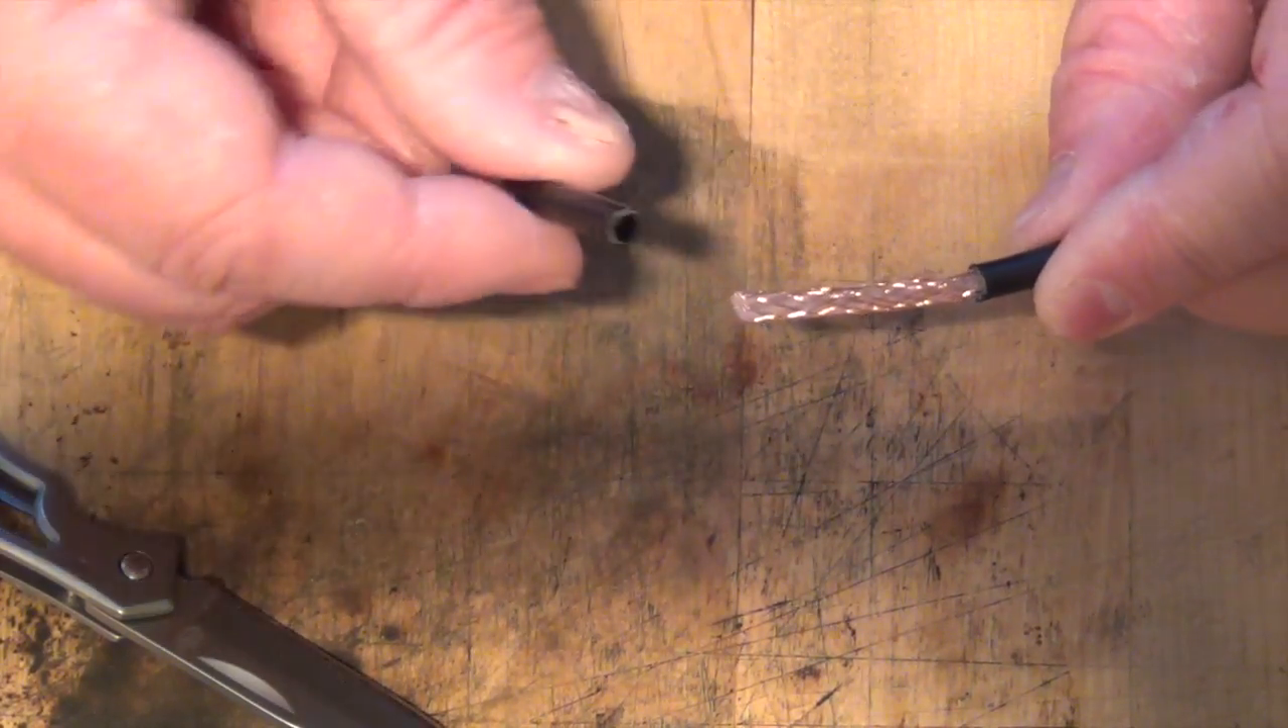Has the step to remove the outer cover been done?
Yes.